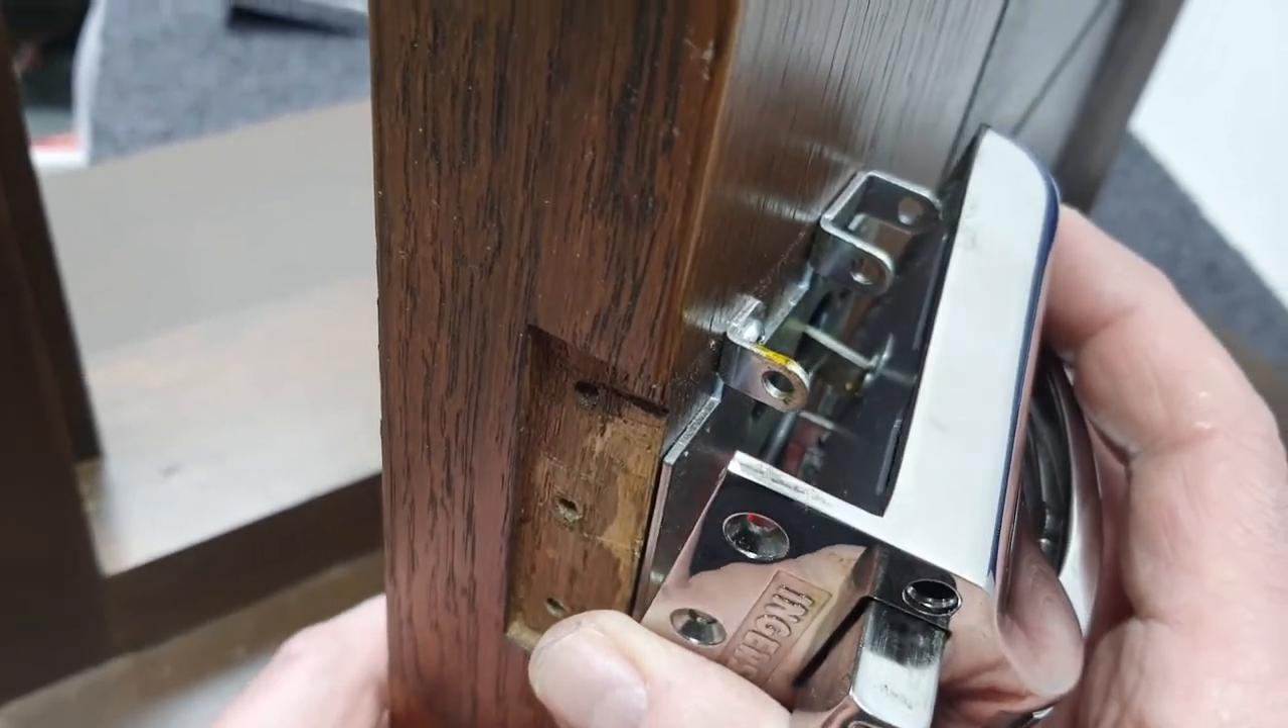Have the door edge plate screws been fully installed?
No.